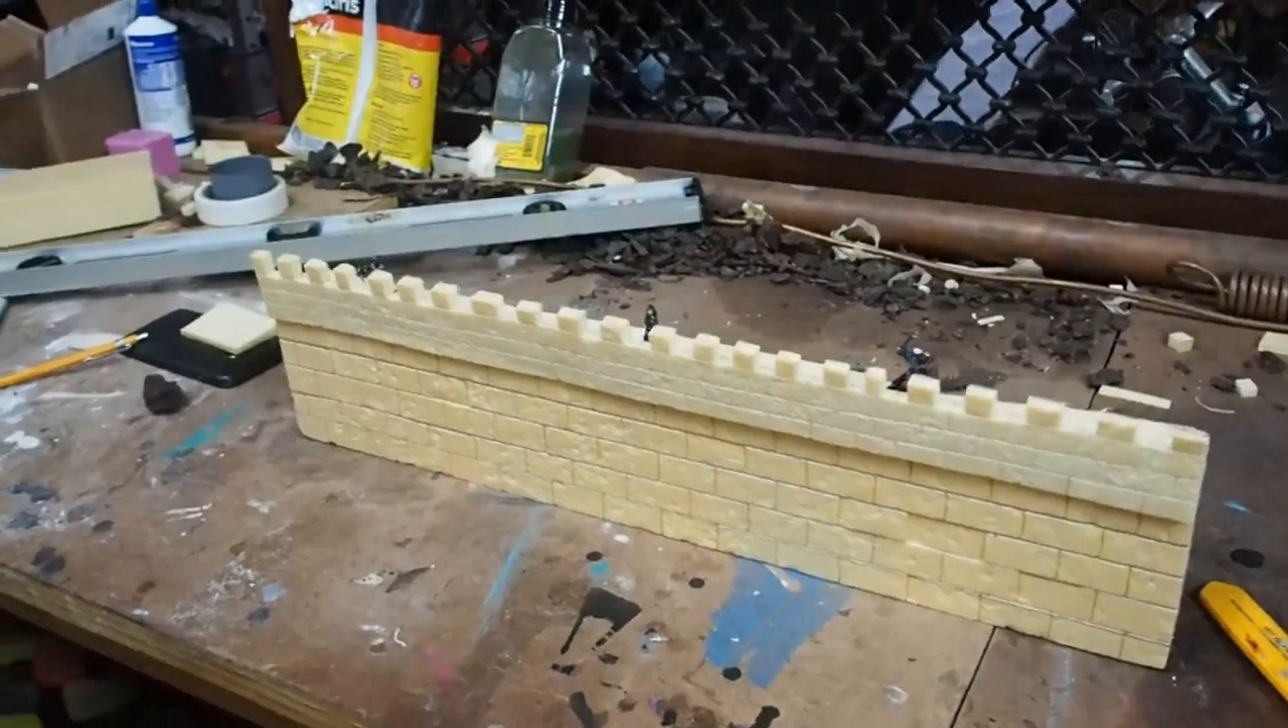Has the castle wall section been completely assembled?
Yes.